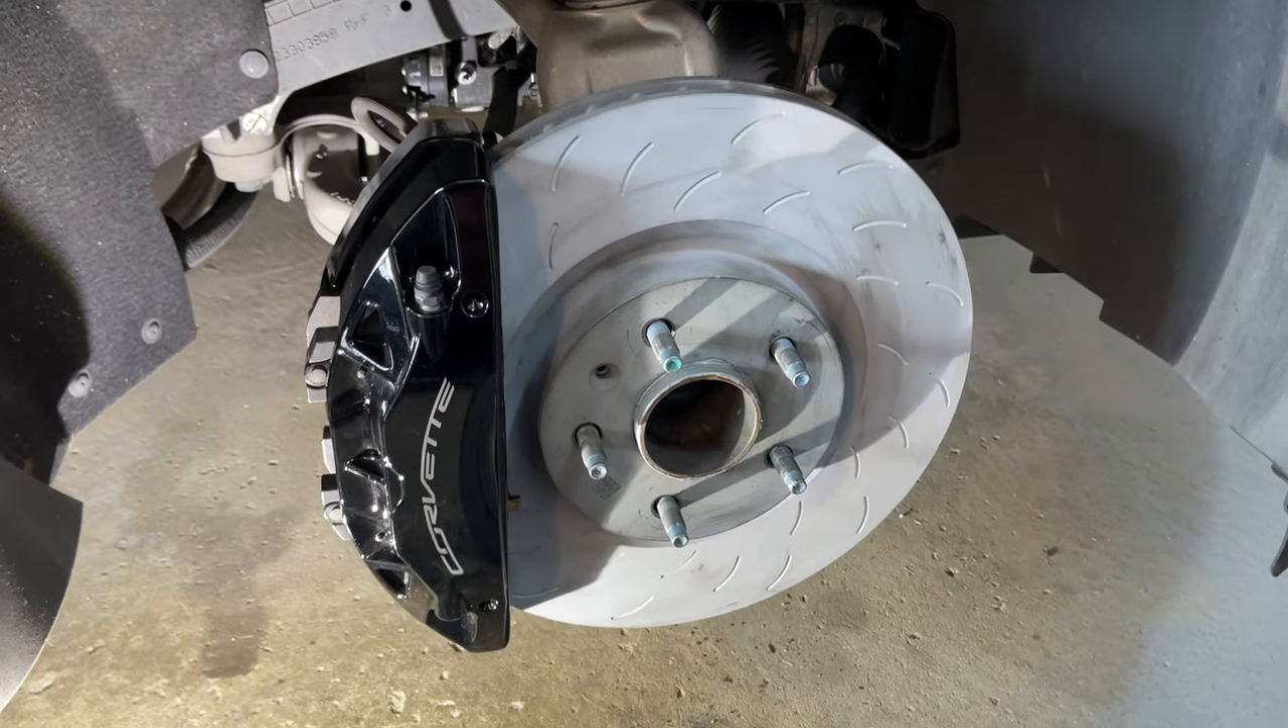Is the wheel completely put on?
No.